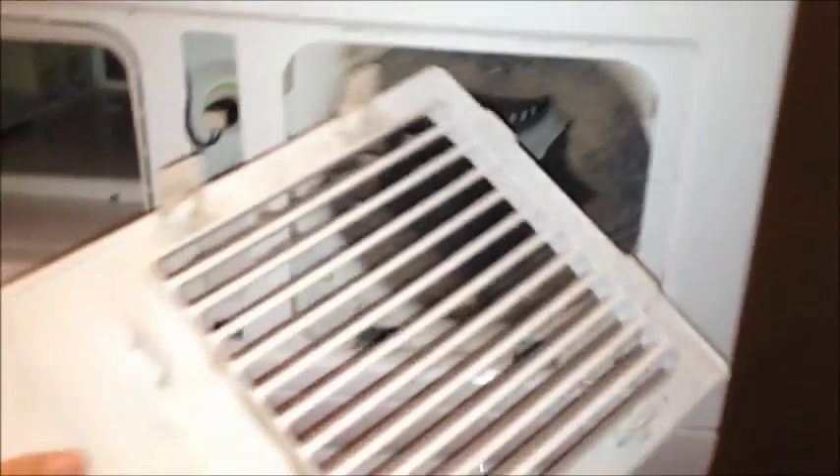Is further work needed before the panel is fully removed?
No.